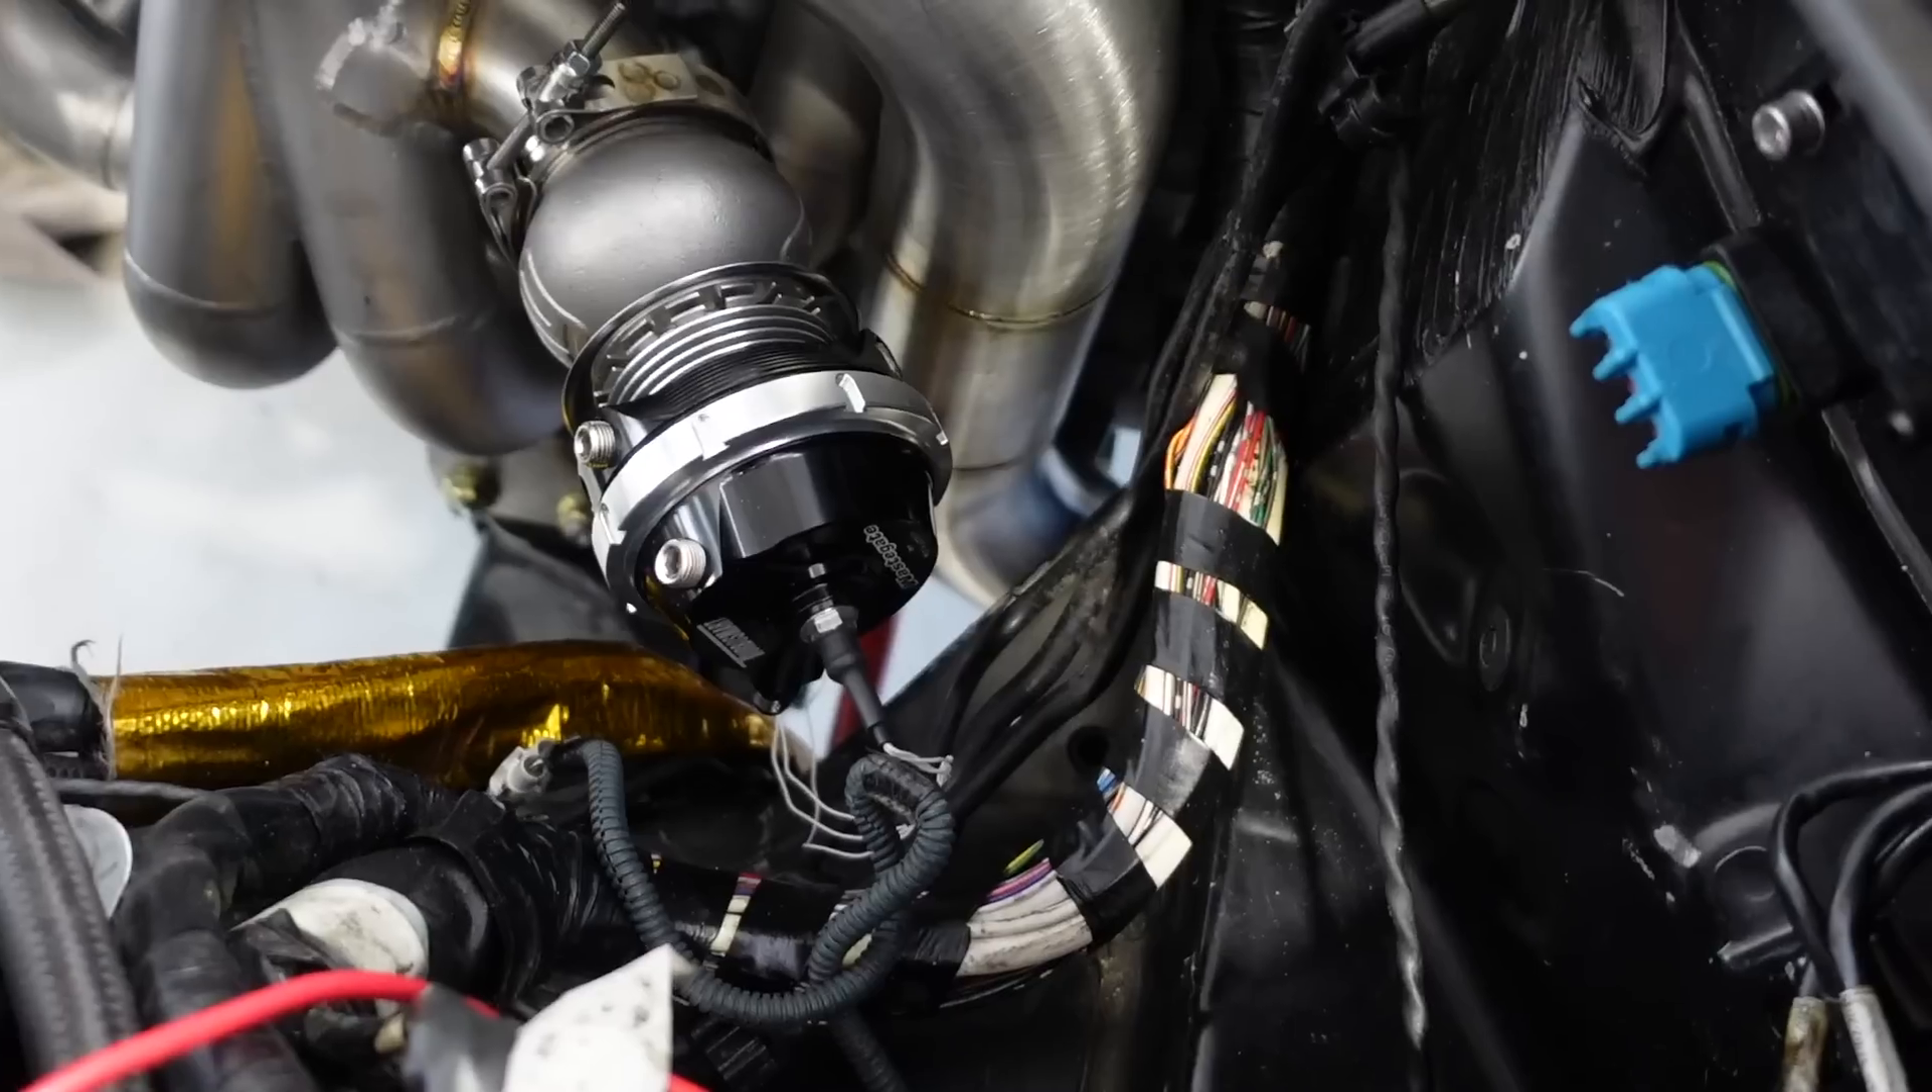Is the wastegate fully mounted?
Yes.